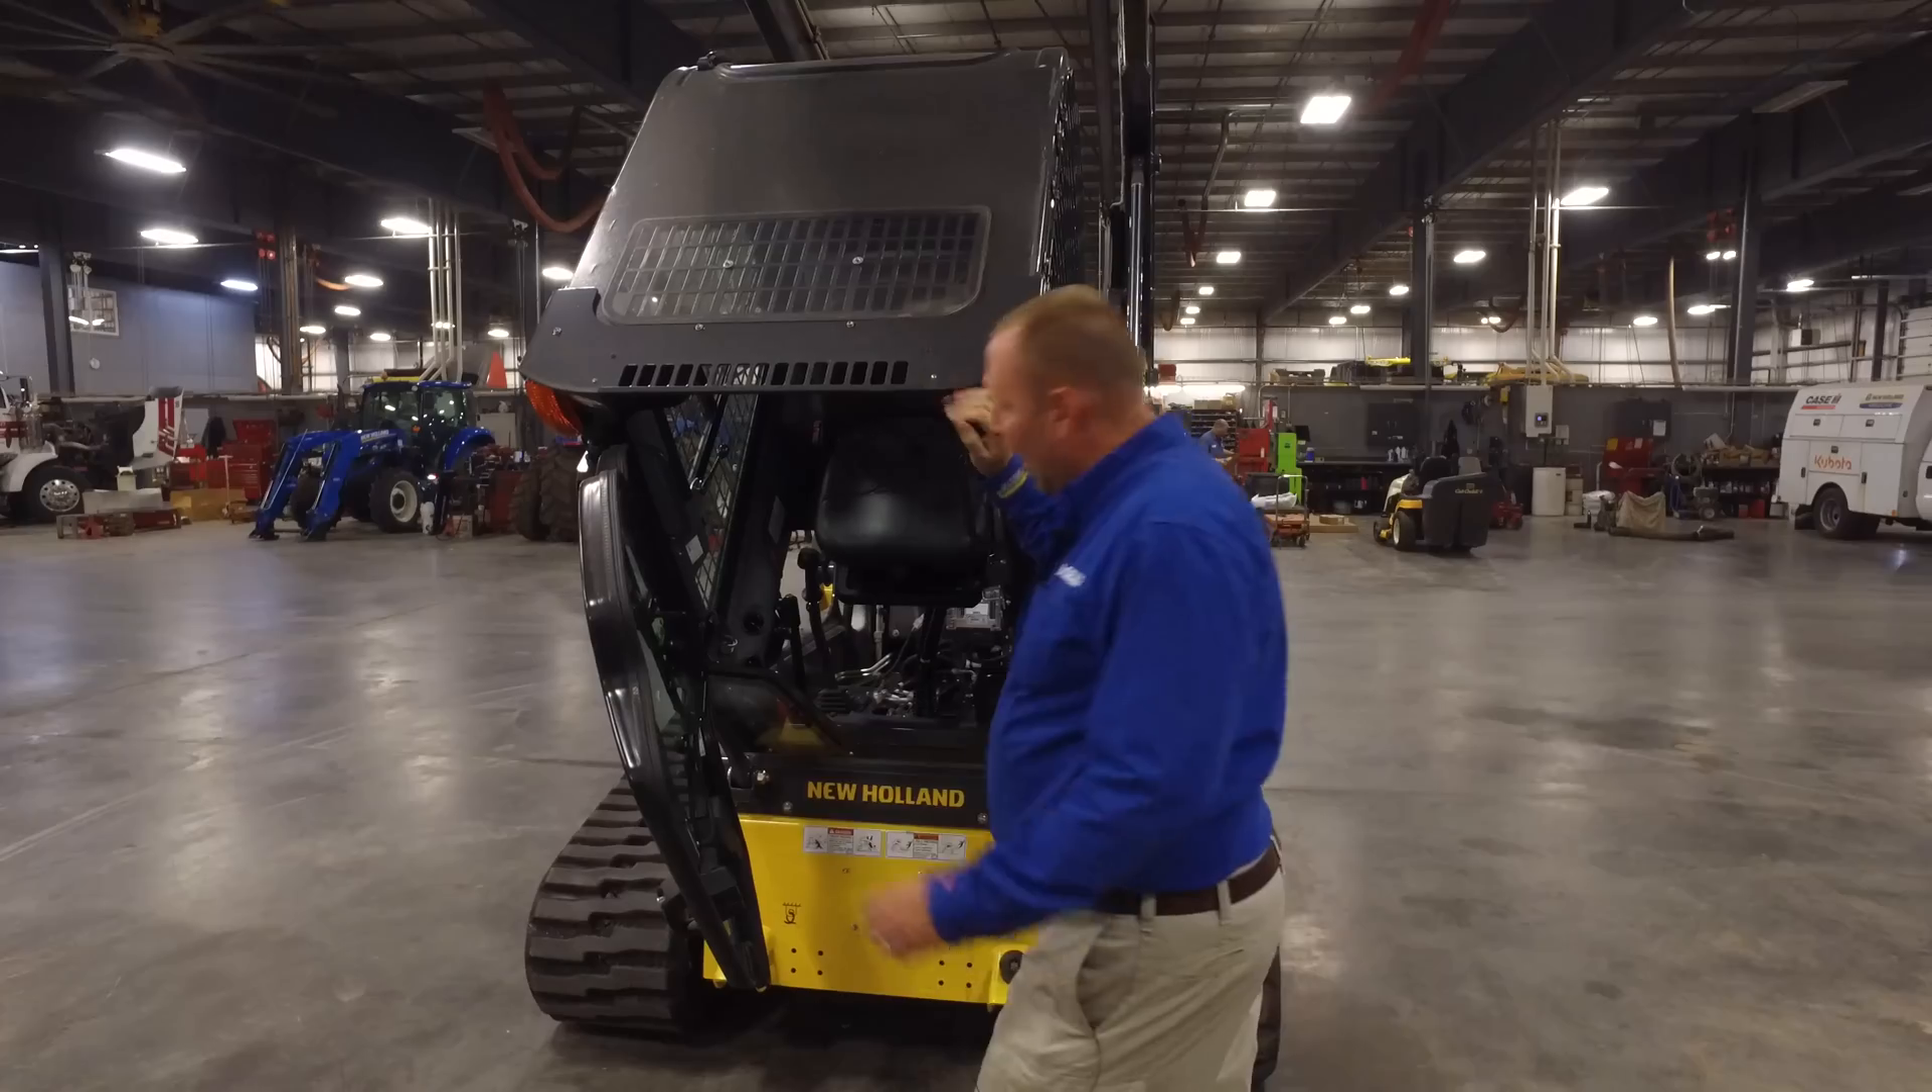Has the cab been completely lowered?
No.